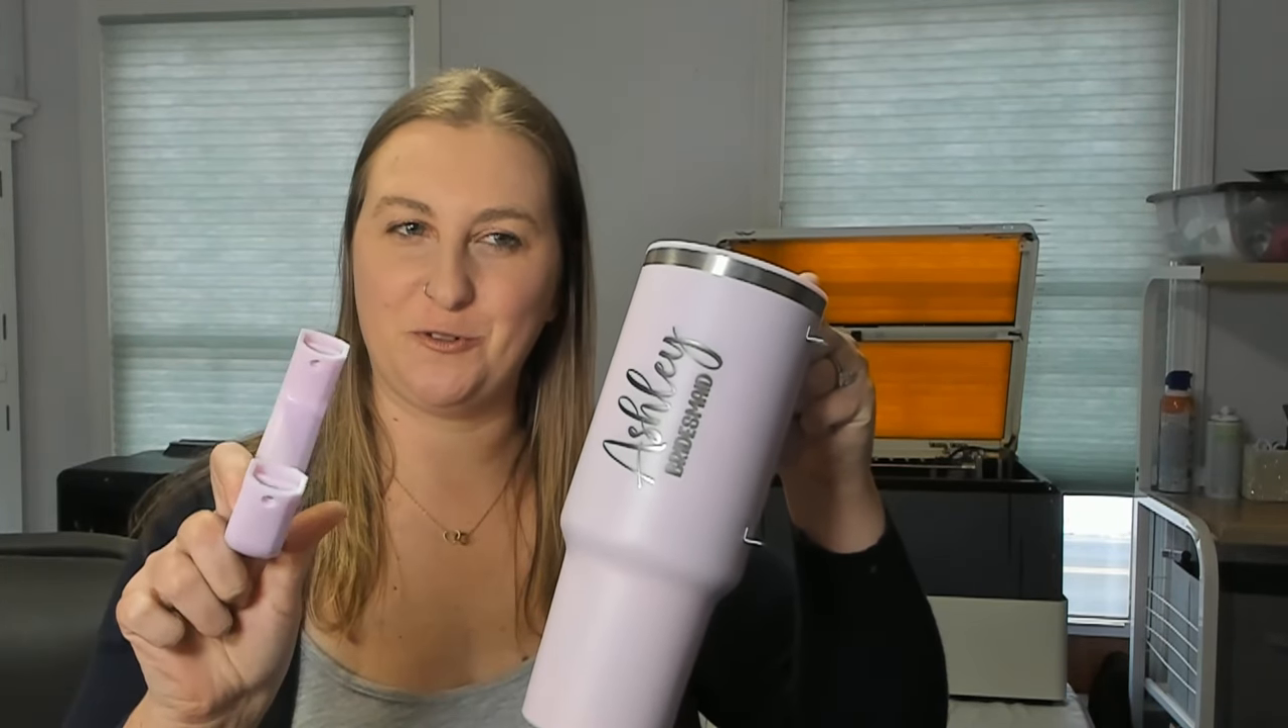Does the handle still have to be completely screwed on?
Yes.